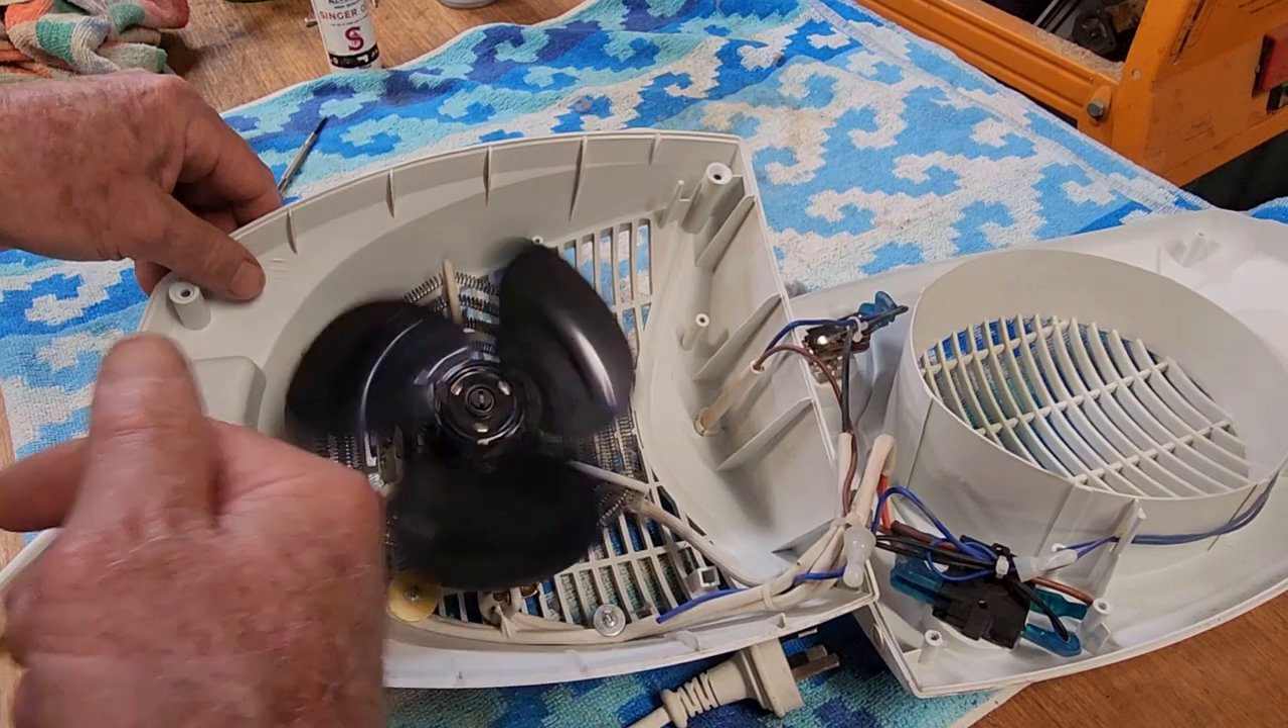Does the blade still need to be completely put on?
No.